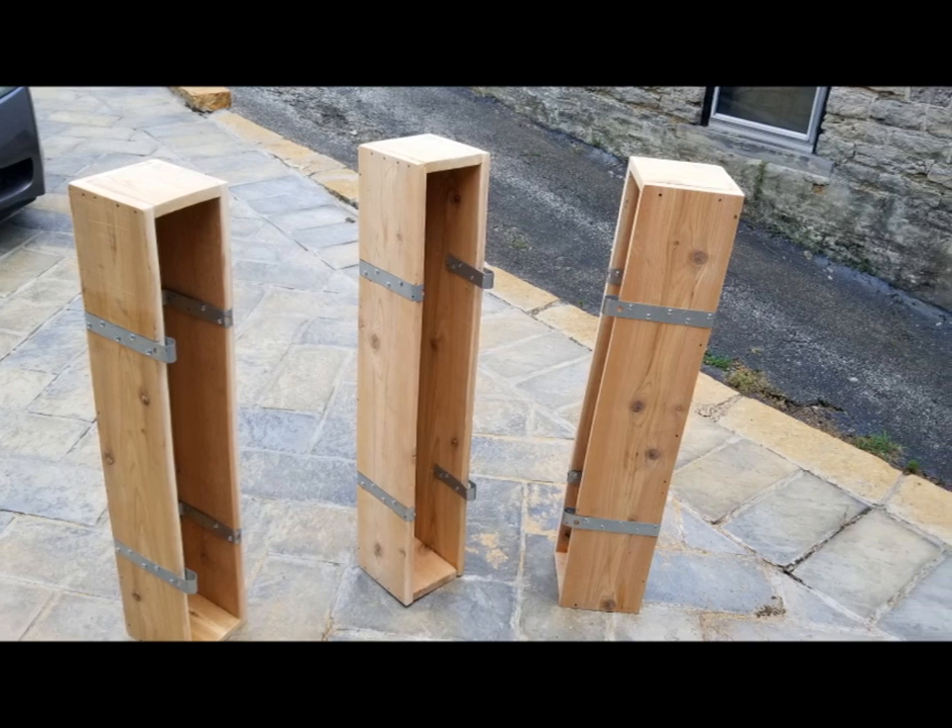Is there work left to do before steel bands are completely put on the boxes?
No.